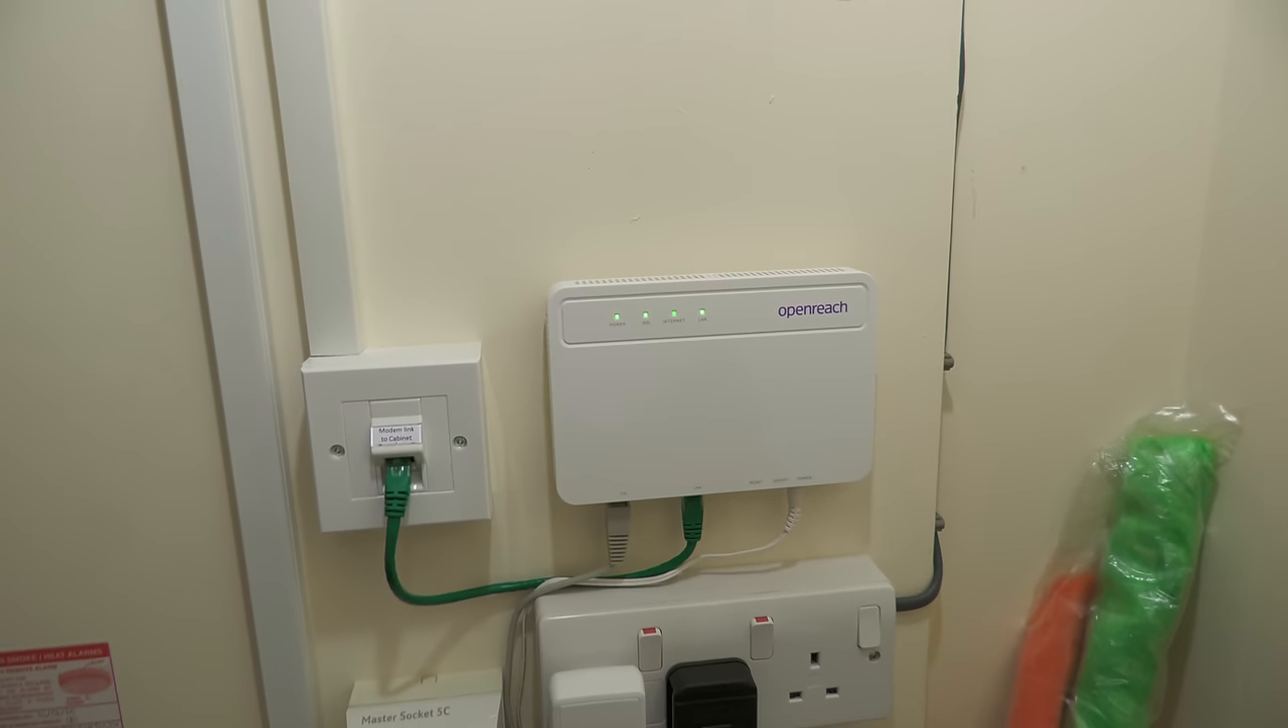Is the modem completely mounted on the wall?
Yes.